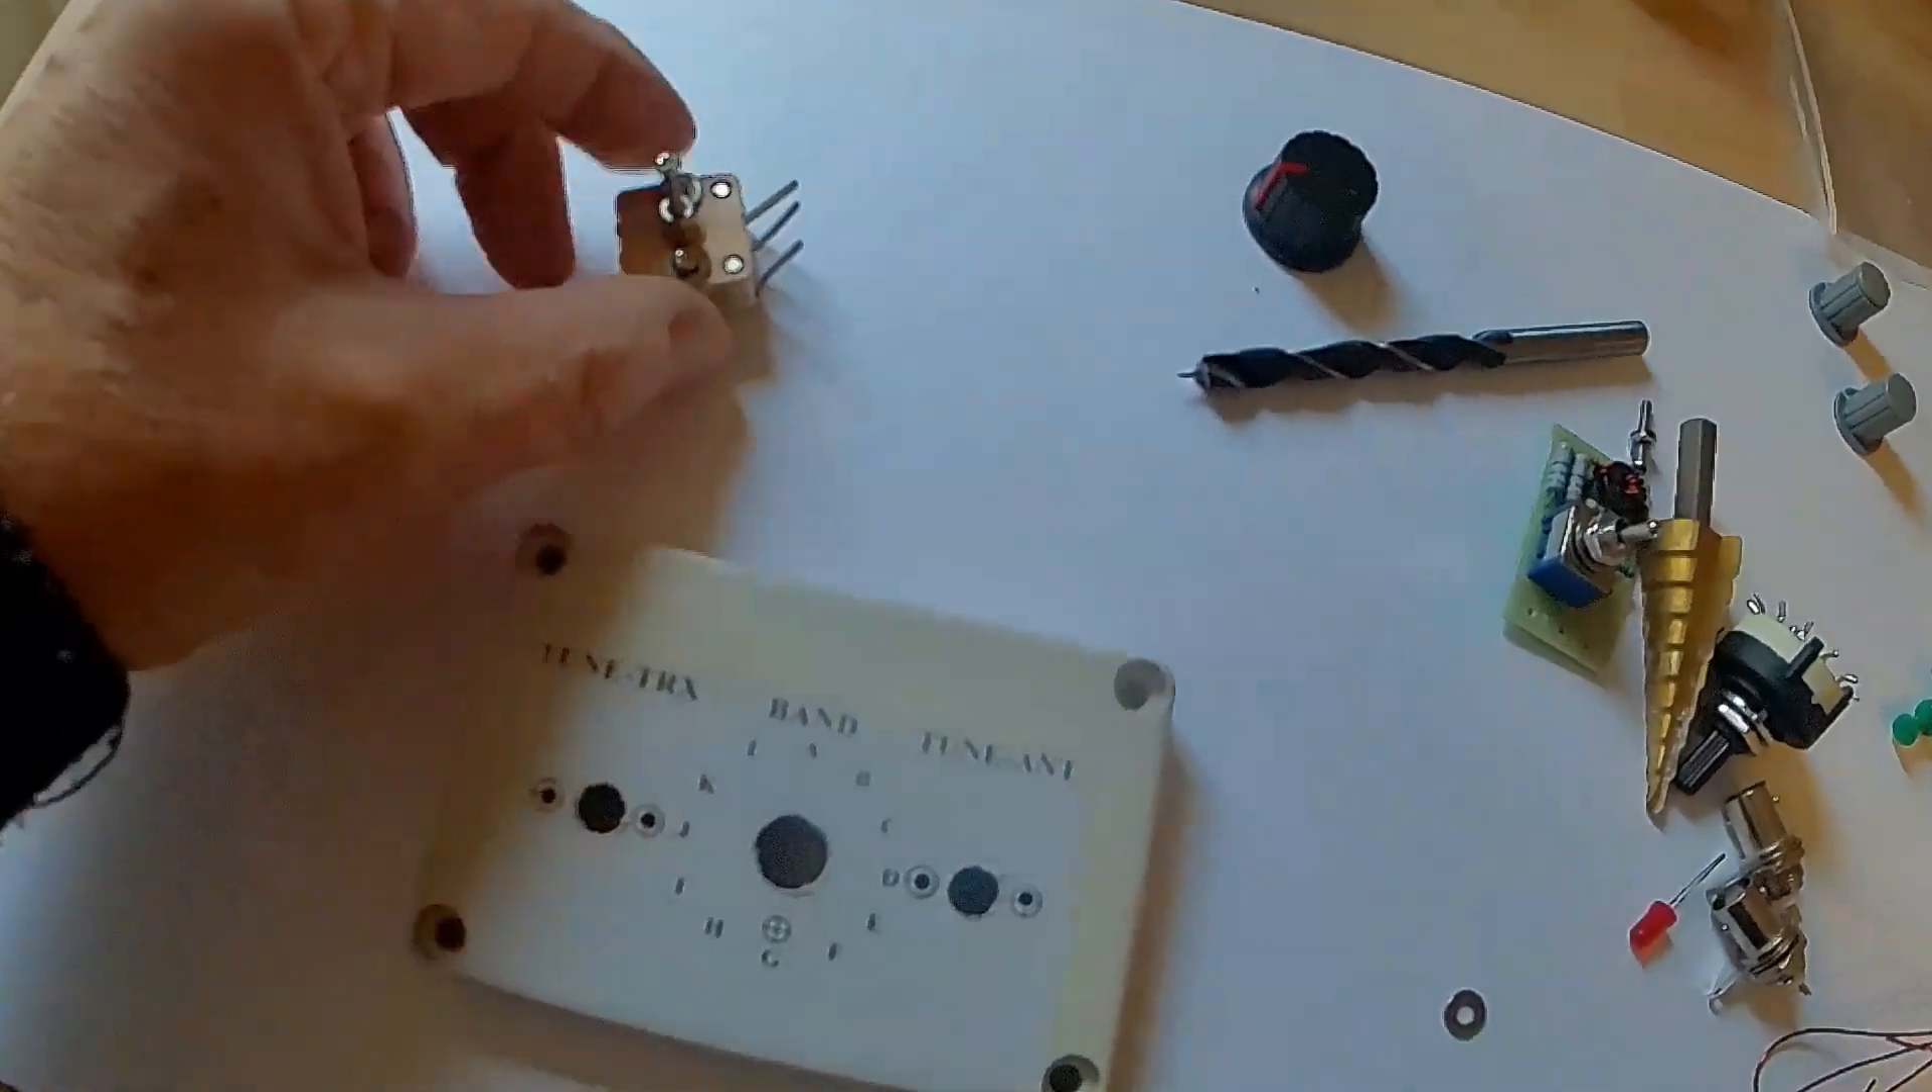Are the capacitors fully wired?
No.